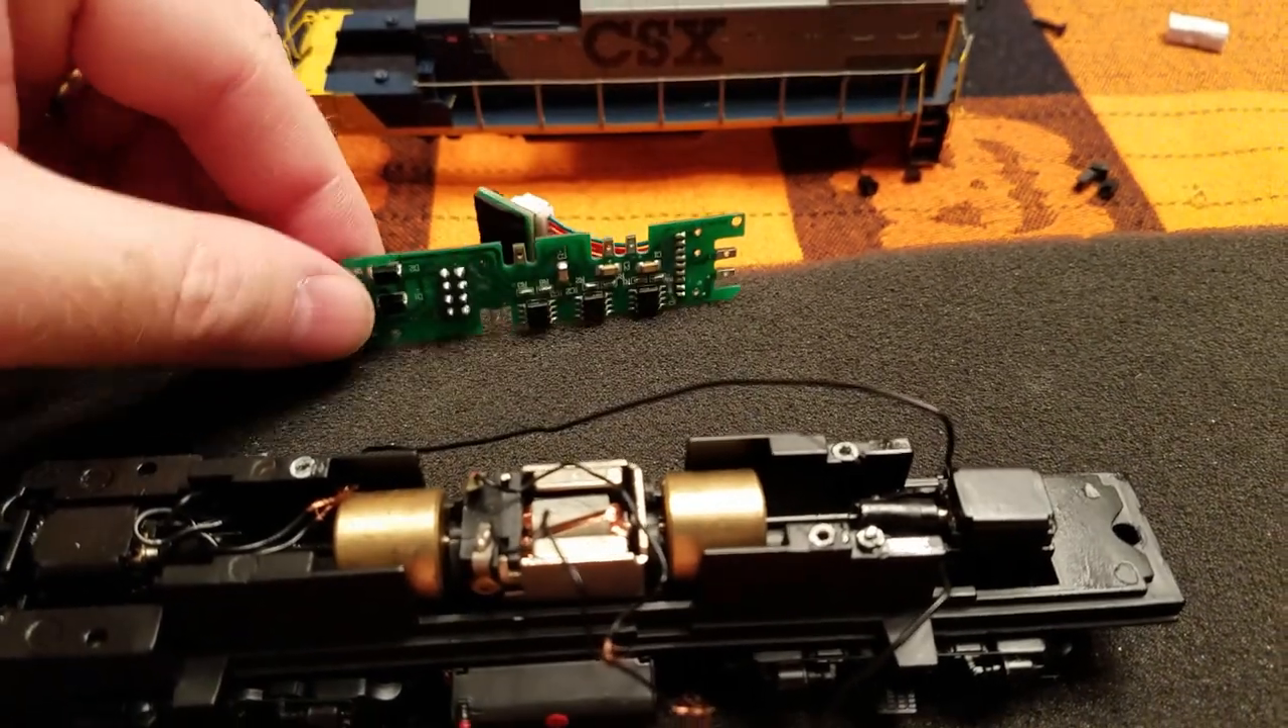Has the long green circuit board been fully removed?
Yes.